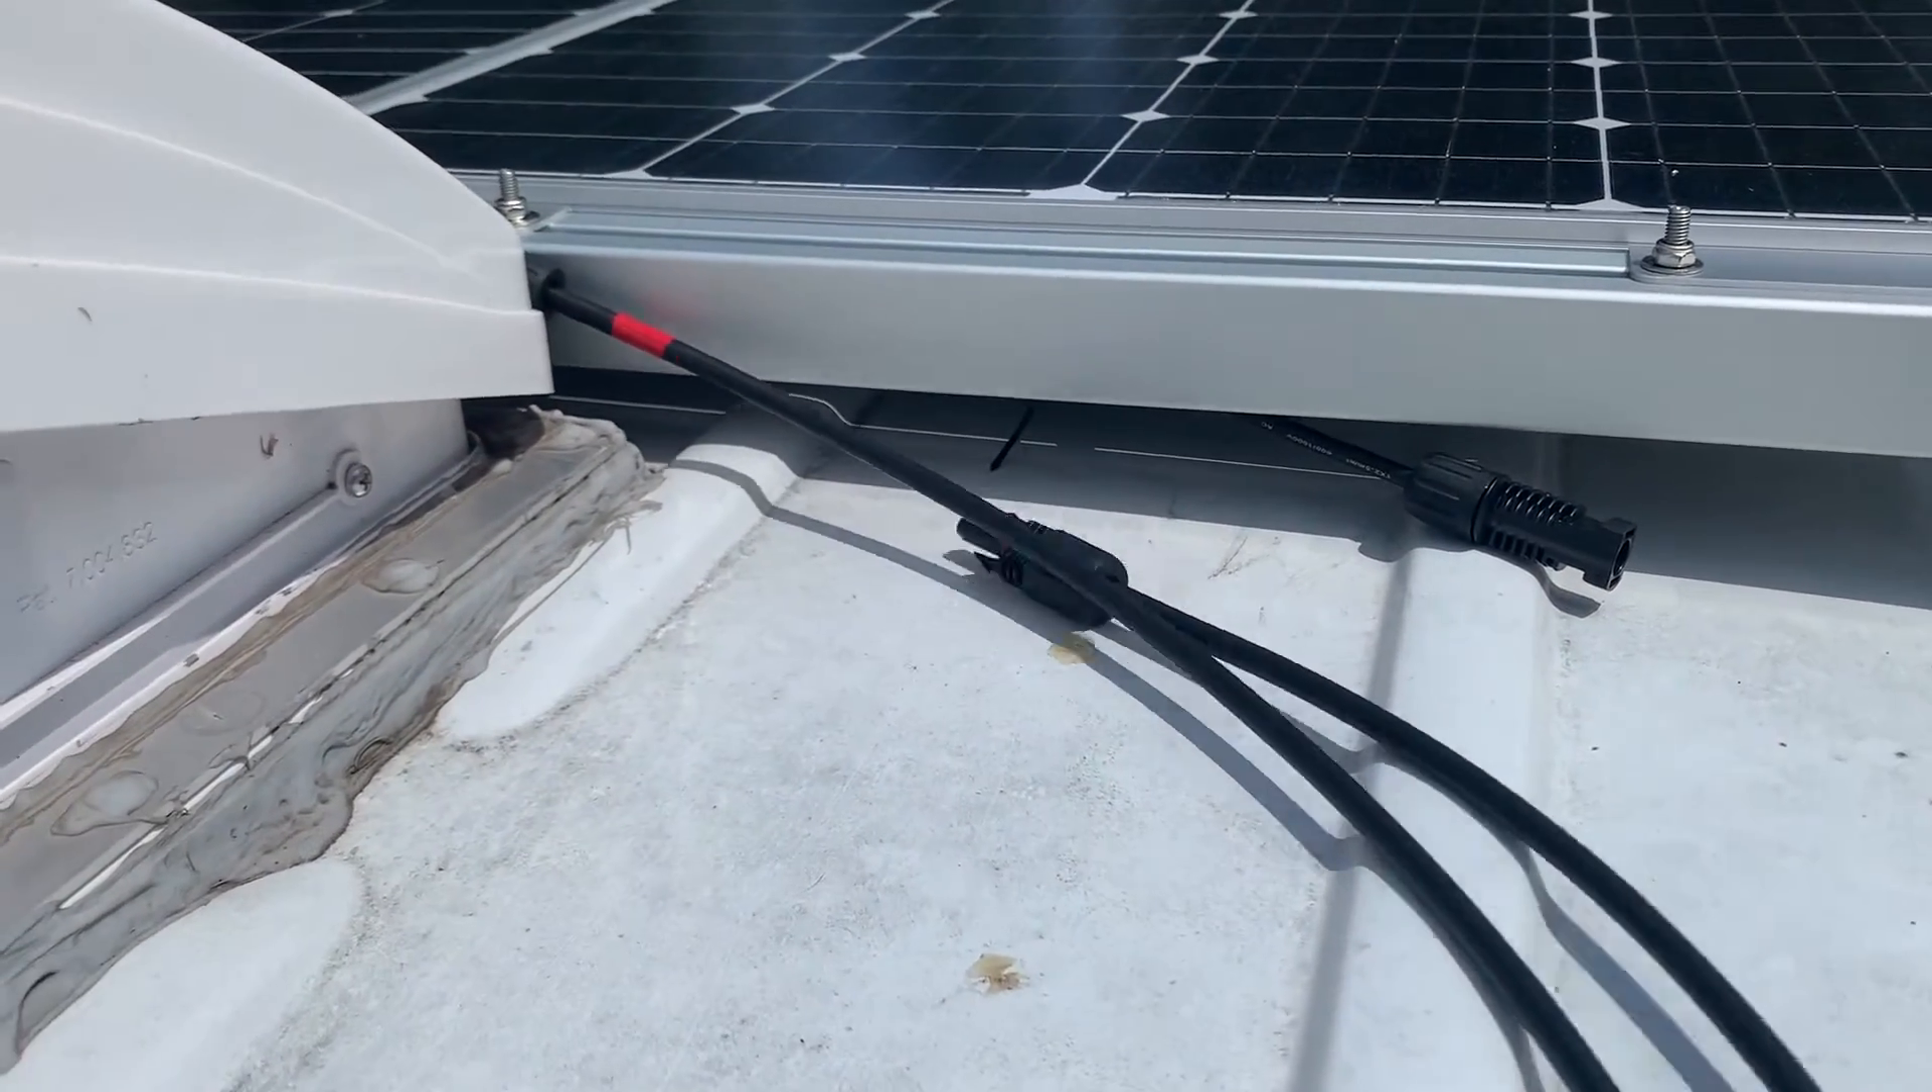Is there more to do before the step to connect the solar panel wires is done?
Yes.